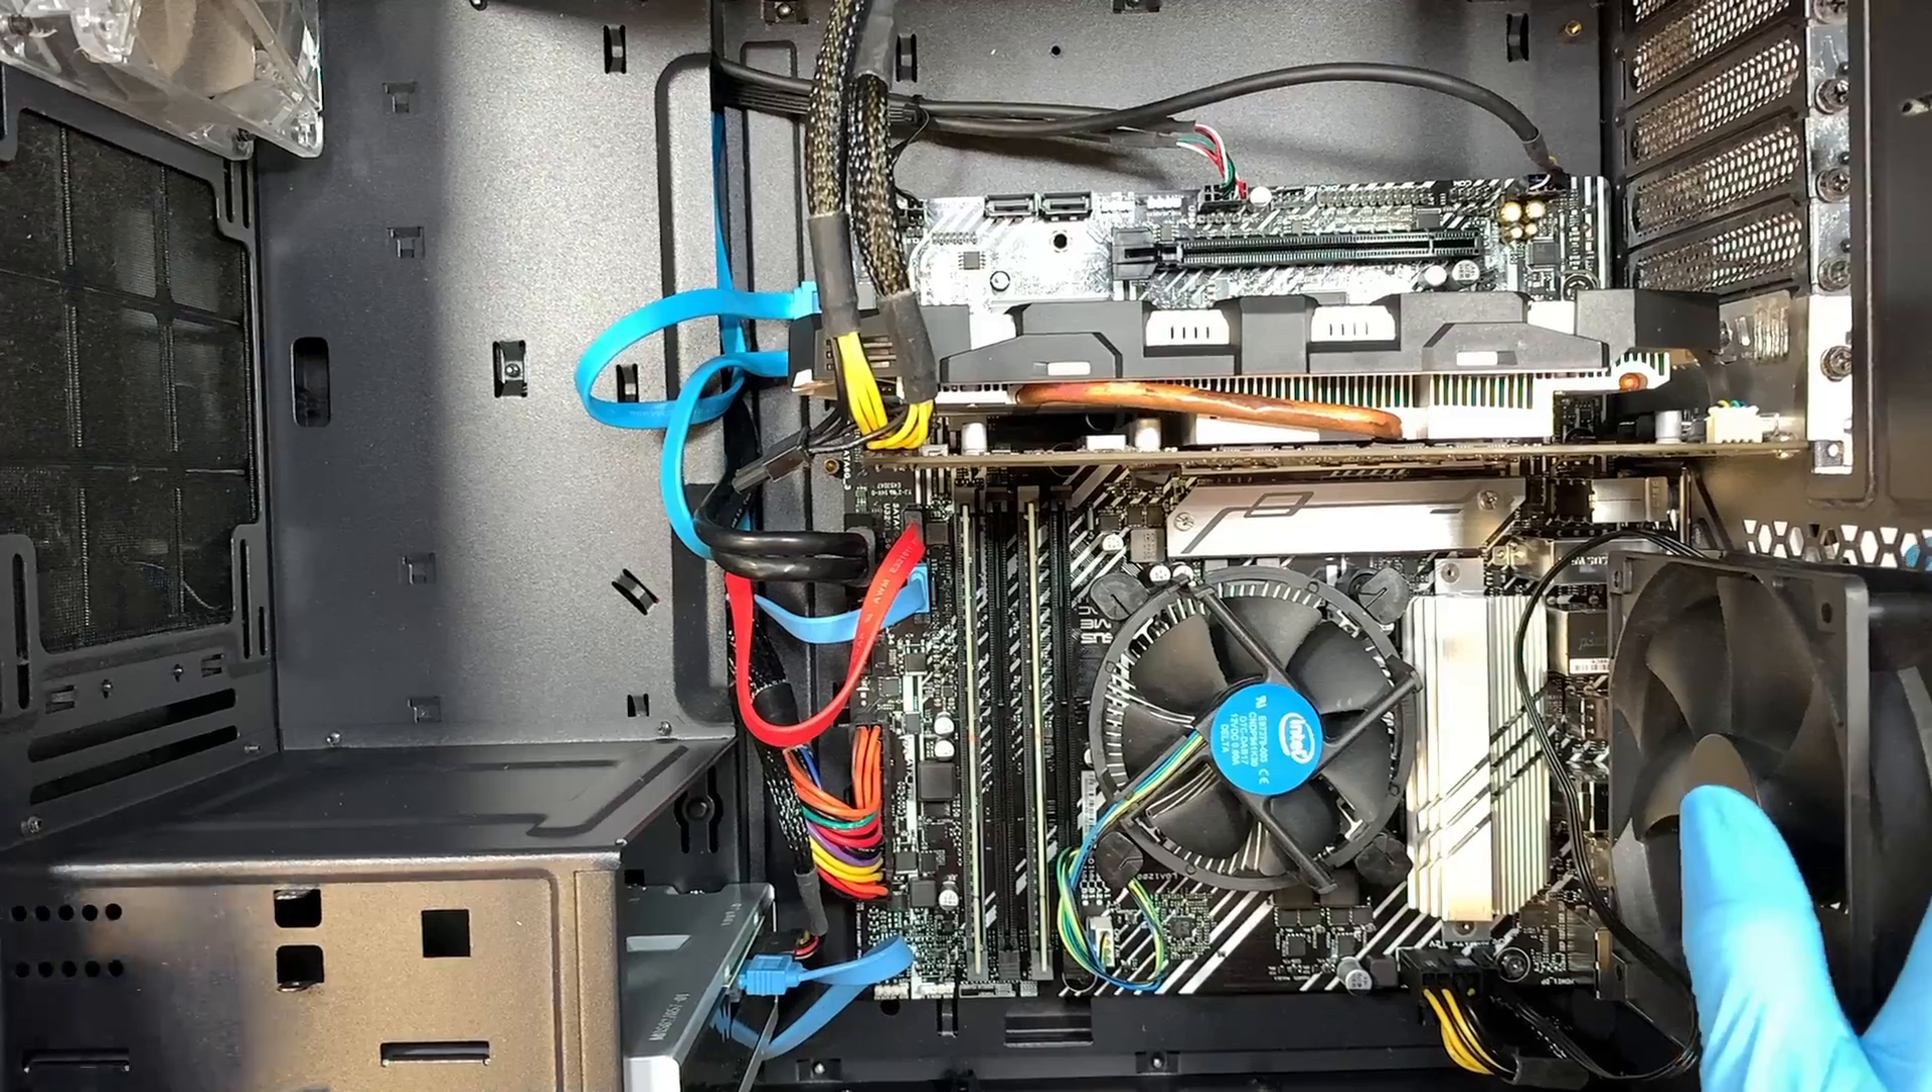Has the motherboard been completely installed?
Yes.